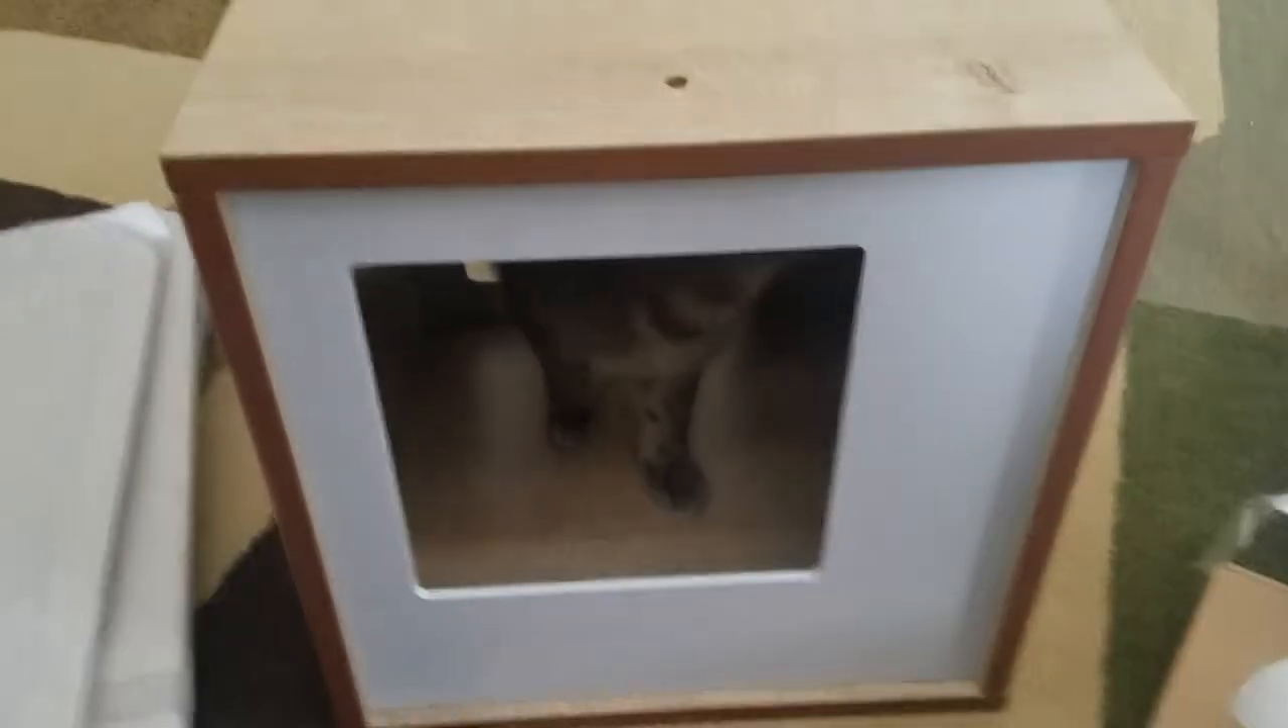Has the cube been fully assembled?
Yes.